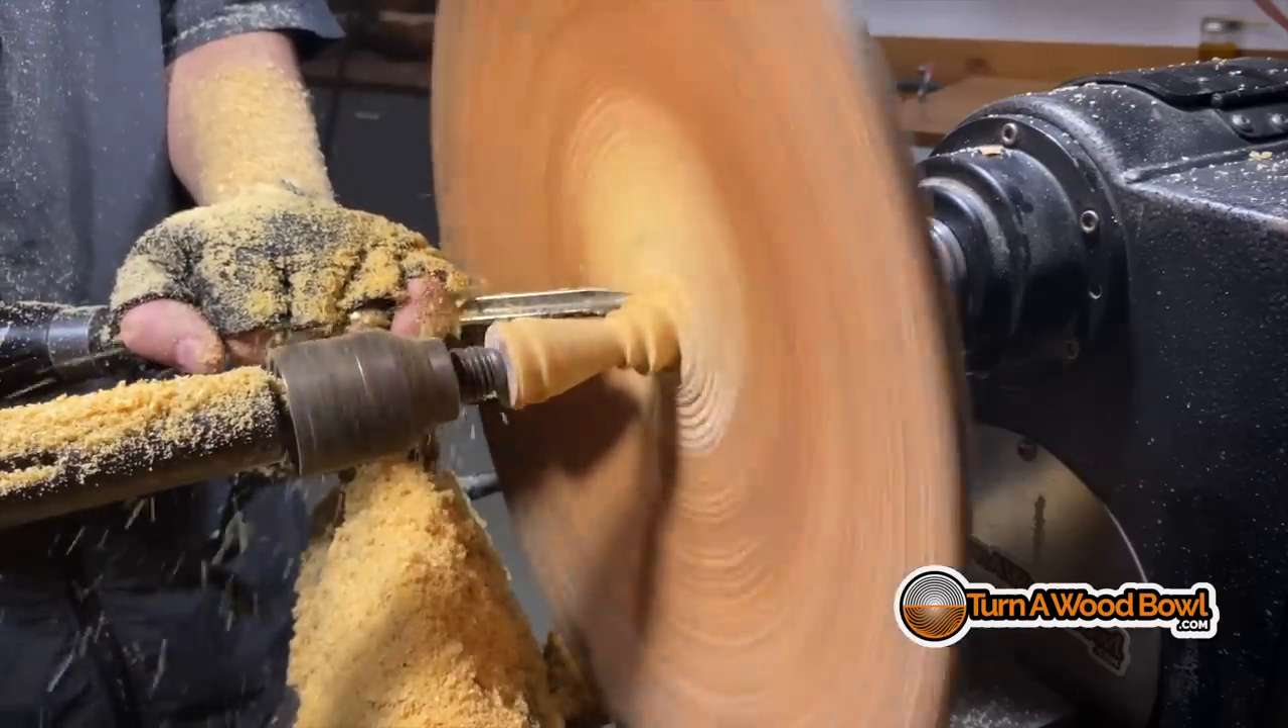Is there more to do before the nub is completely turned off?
Yes.